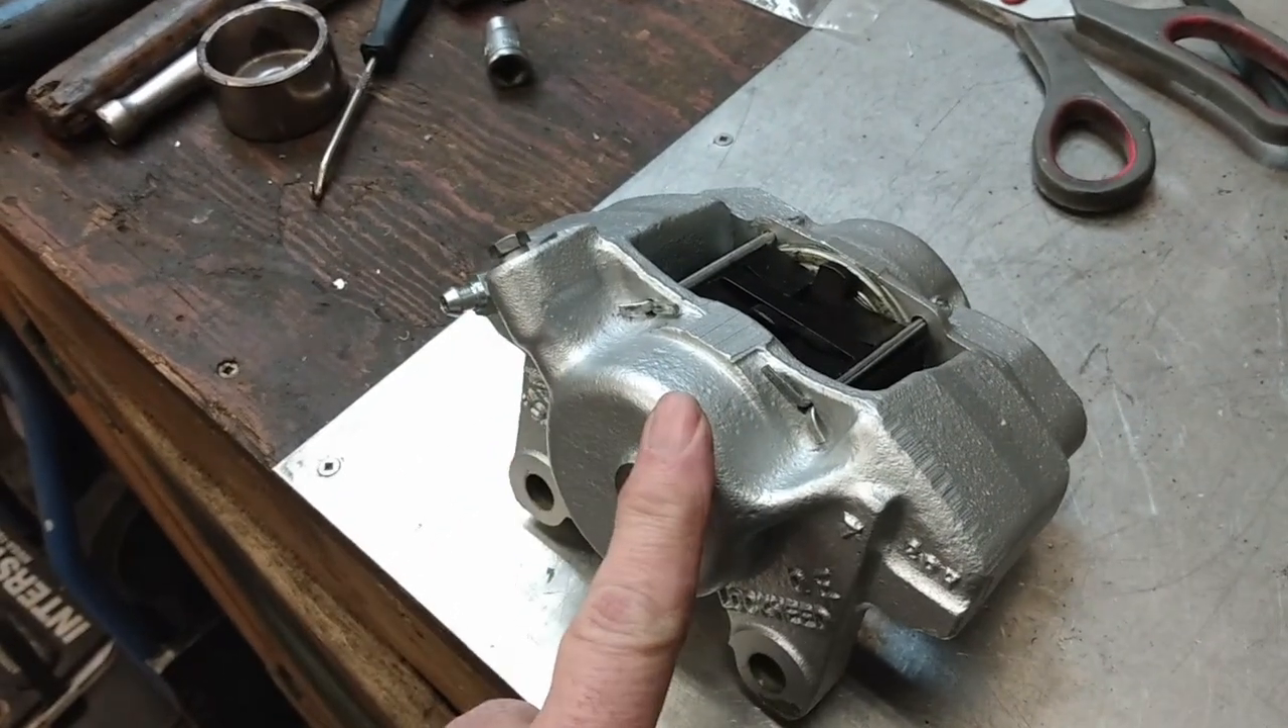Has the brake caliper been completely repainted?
Yes.